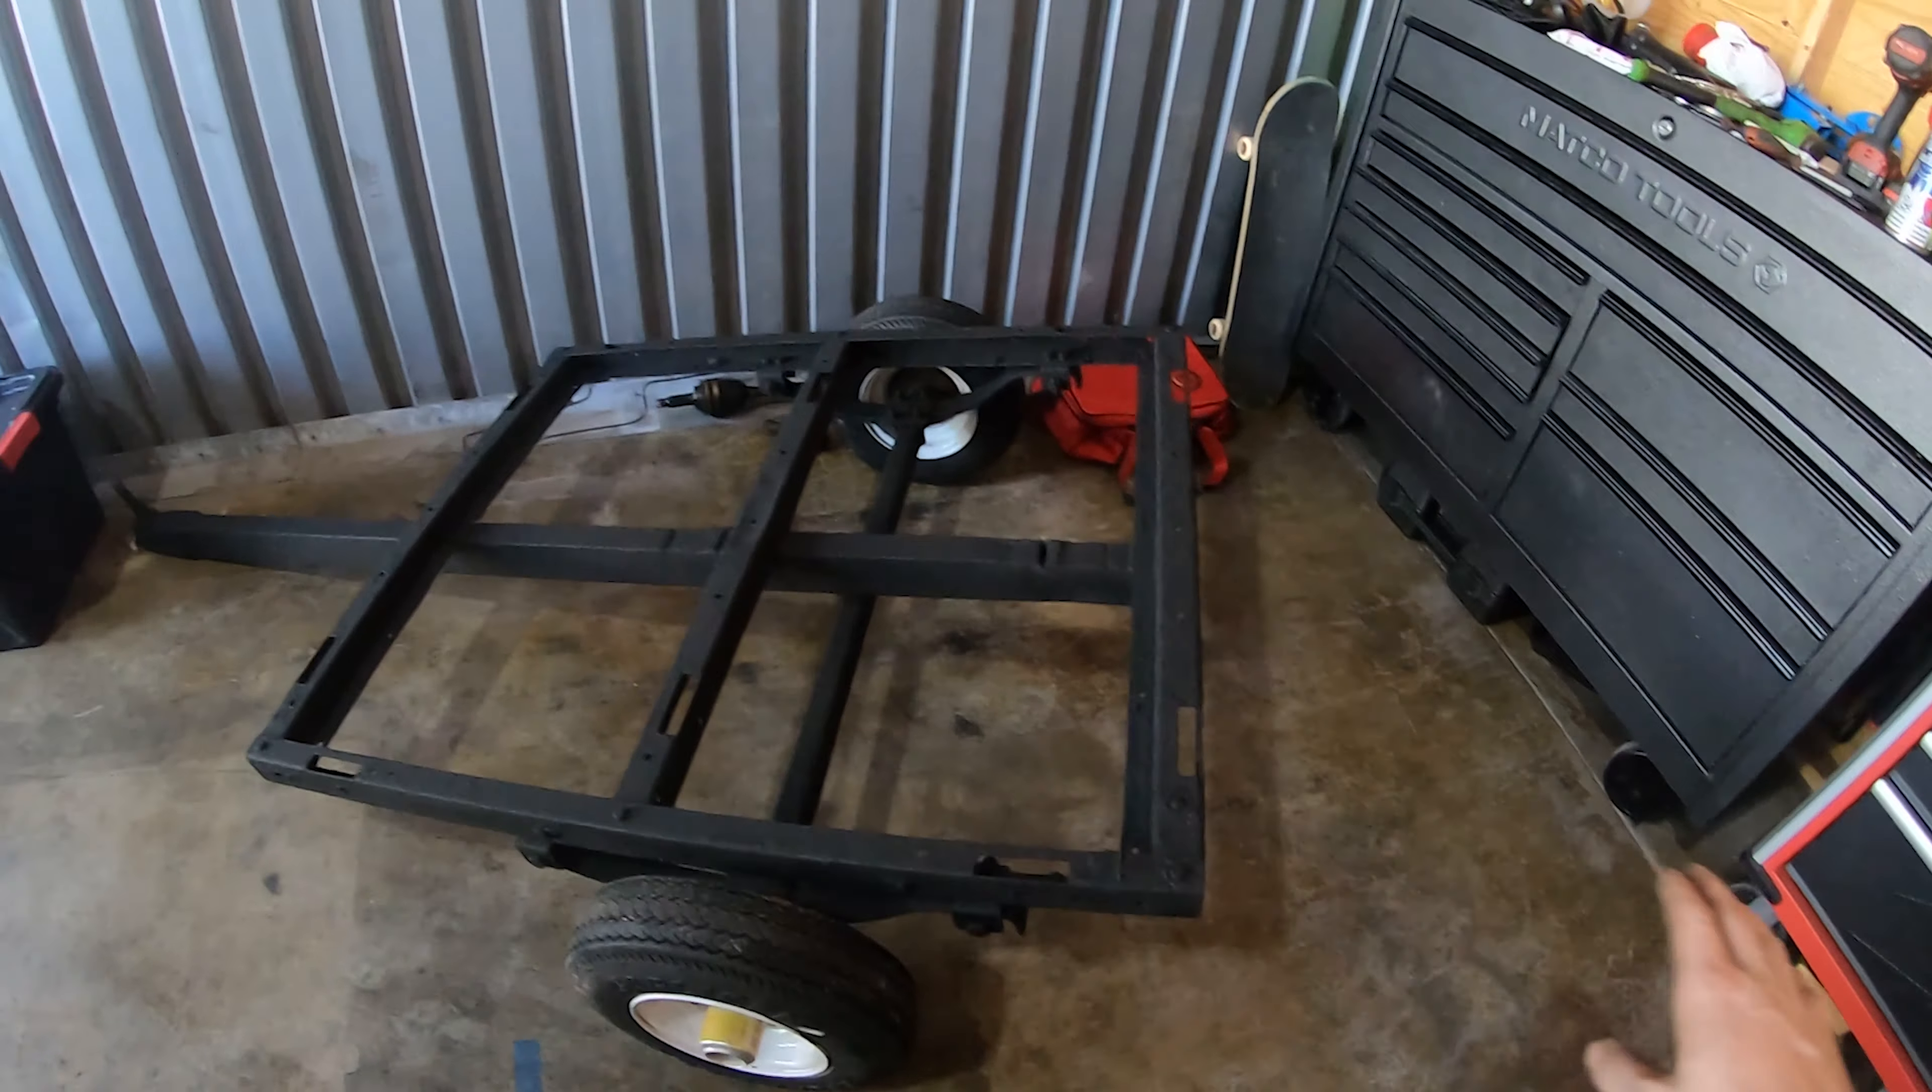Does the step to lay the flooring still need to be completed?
Yes.